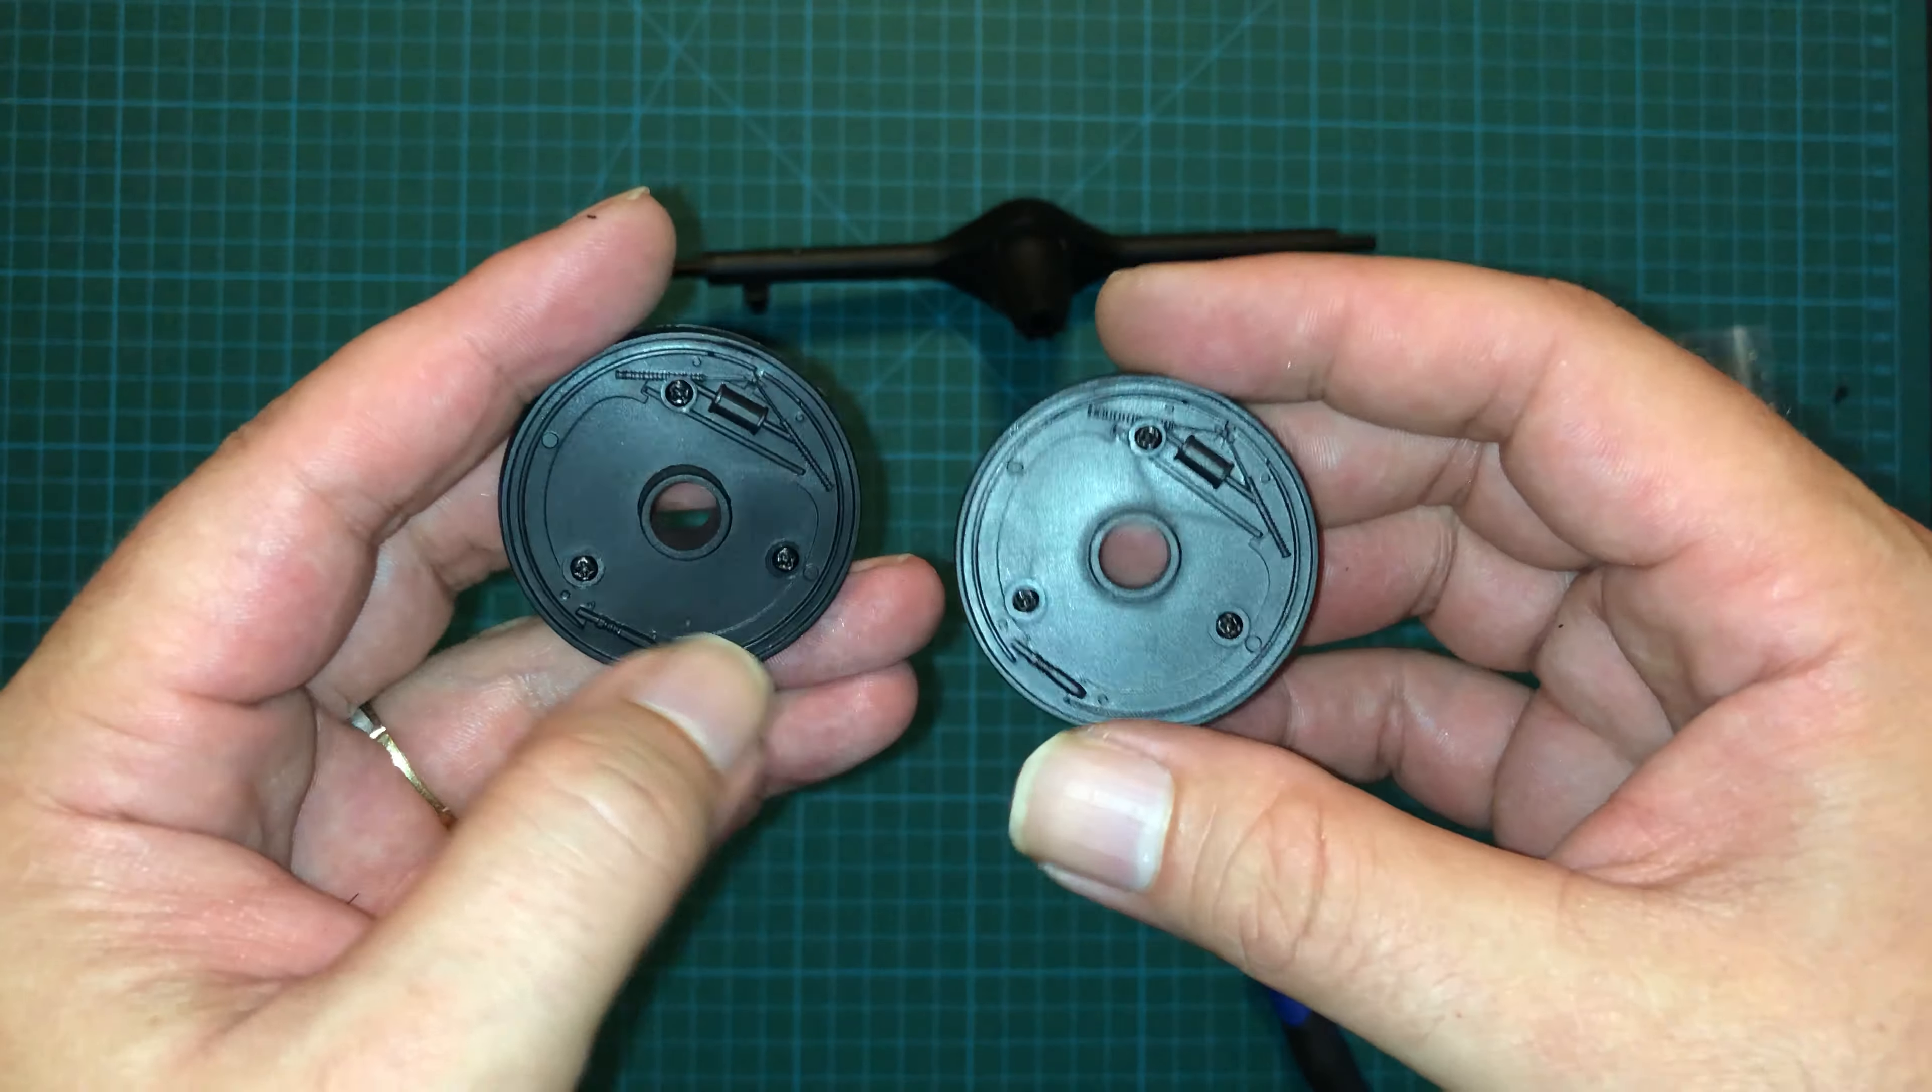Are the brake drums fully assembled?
Yes.